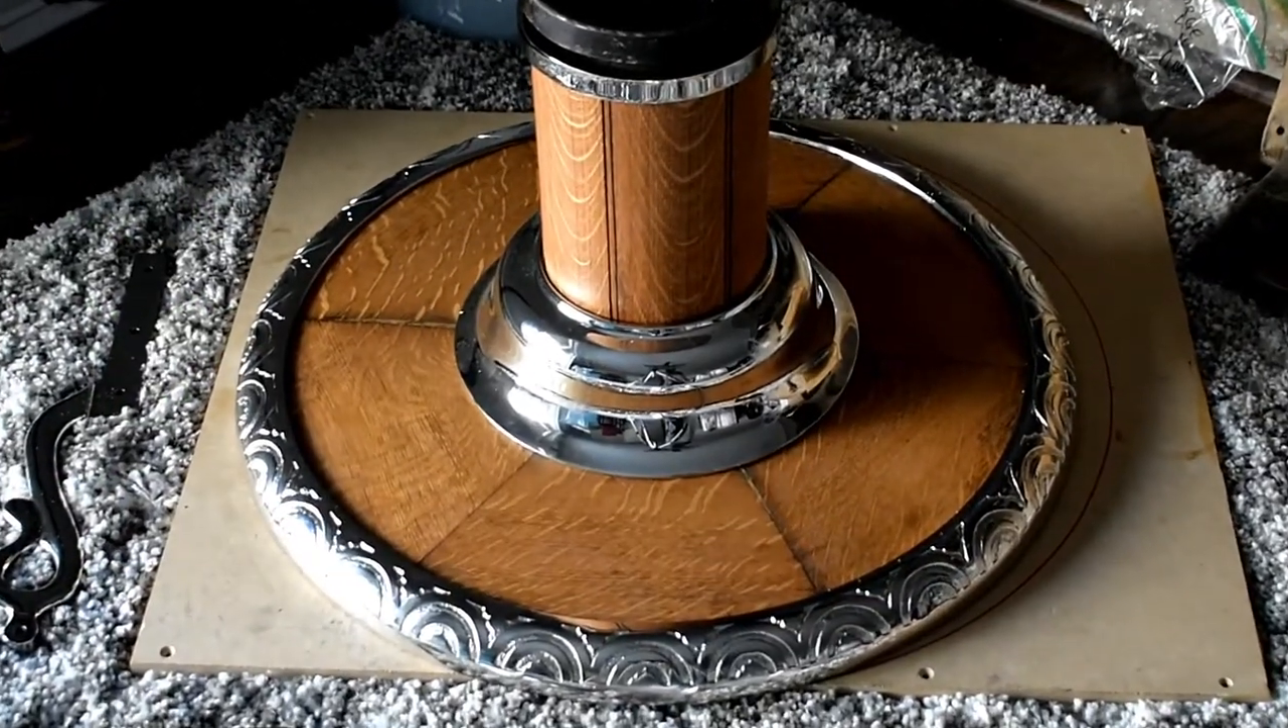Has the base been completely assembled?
Yes.